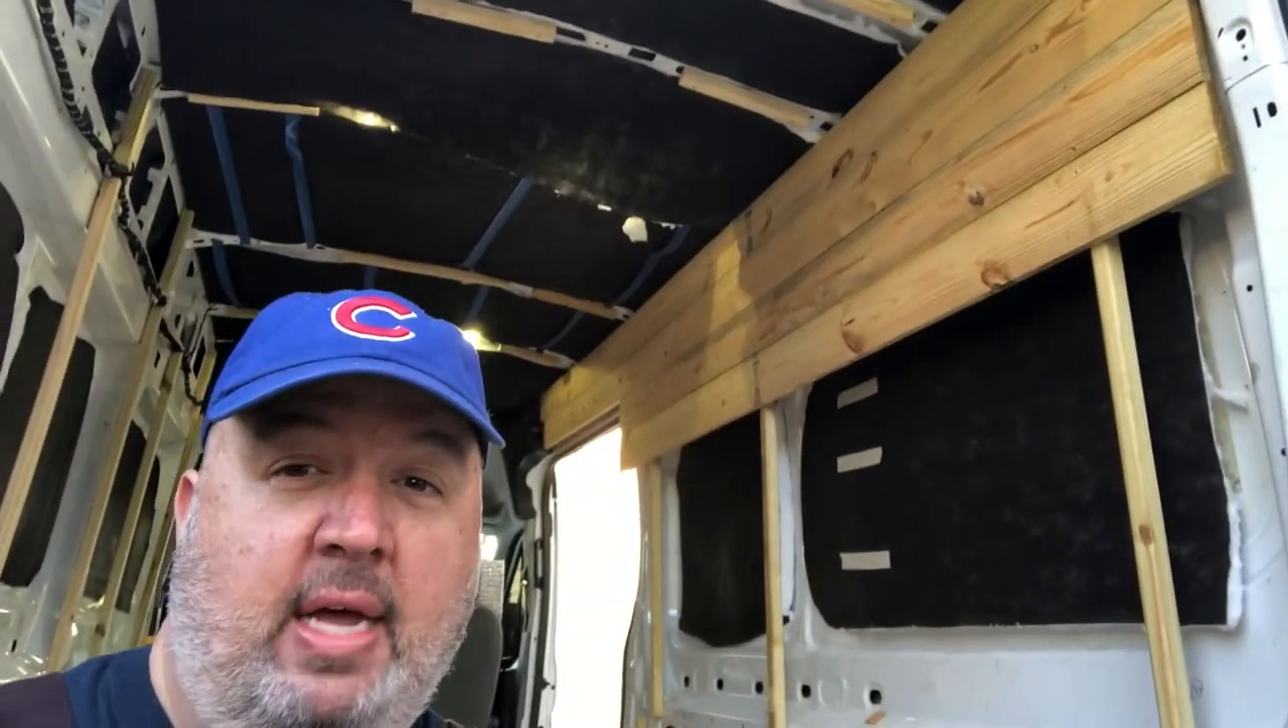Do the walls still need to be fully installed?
Yes.